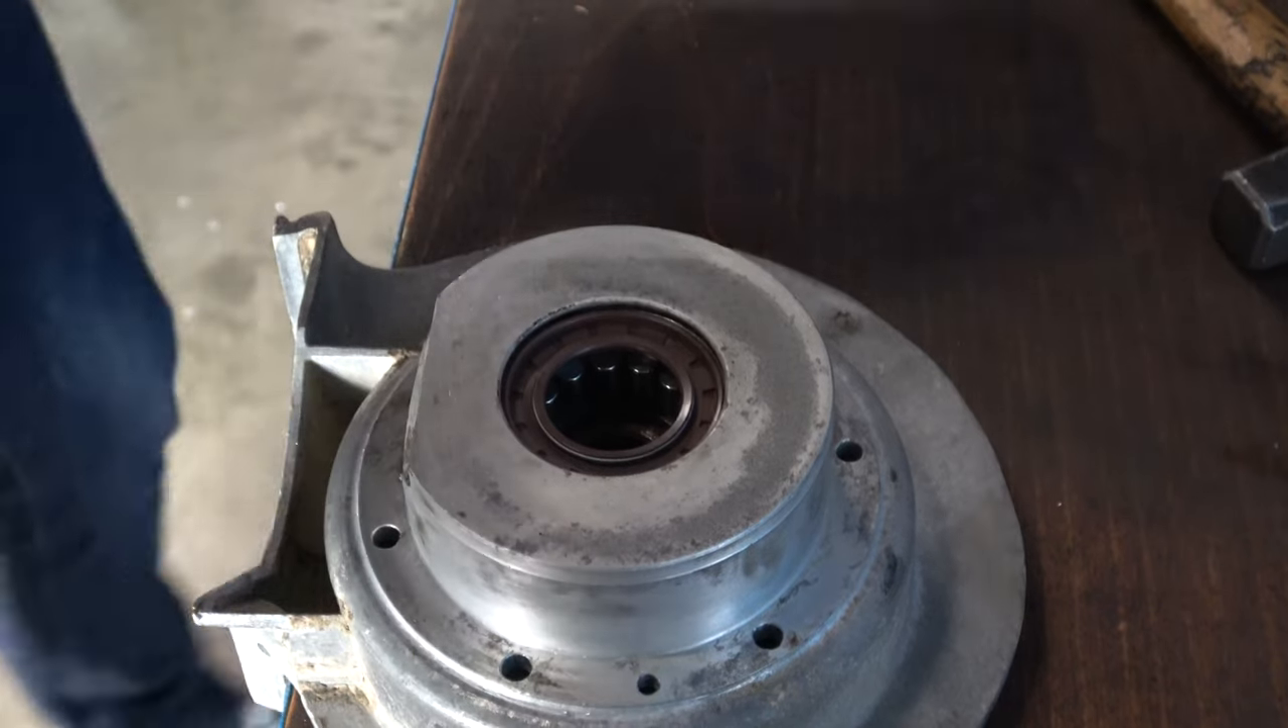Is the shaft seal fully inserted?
Yes.